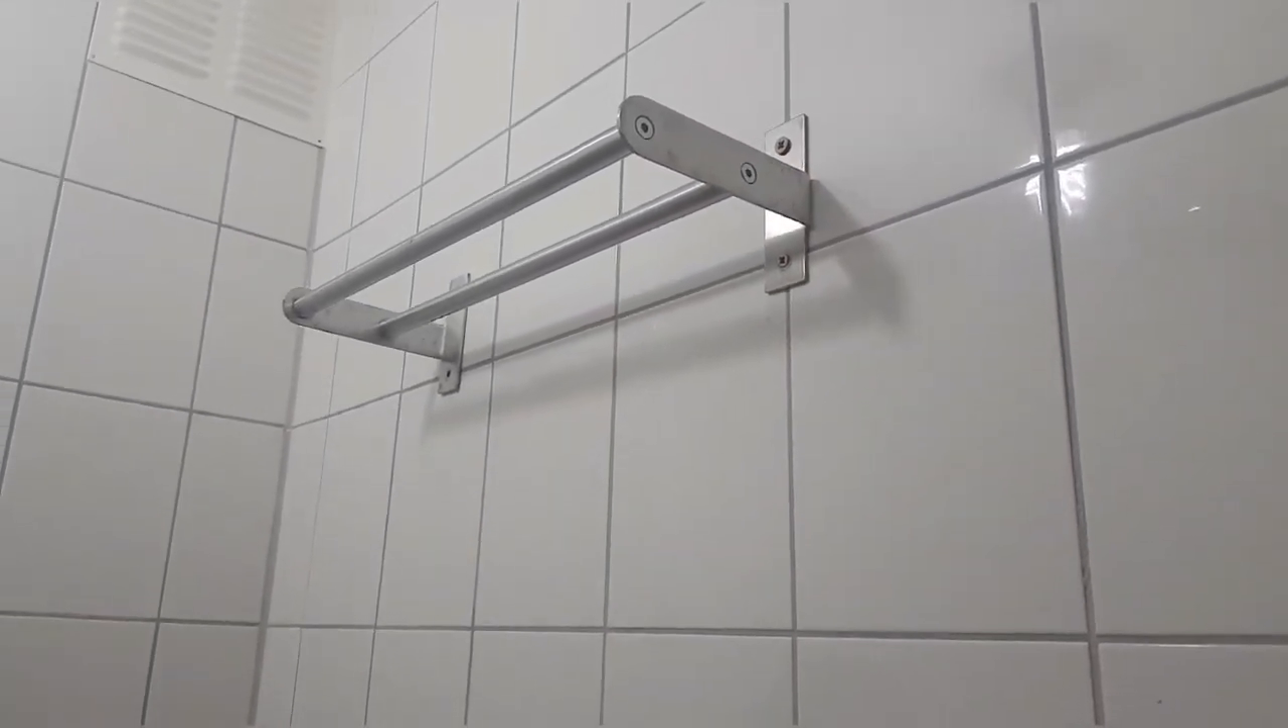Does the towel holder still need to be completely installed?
No.